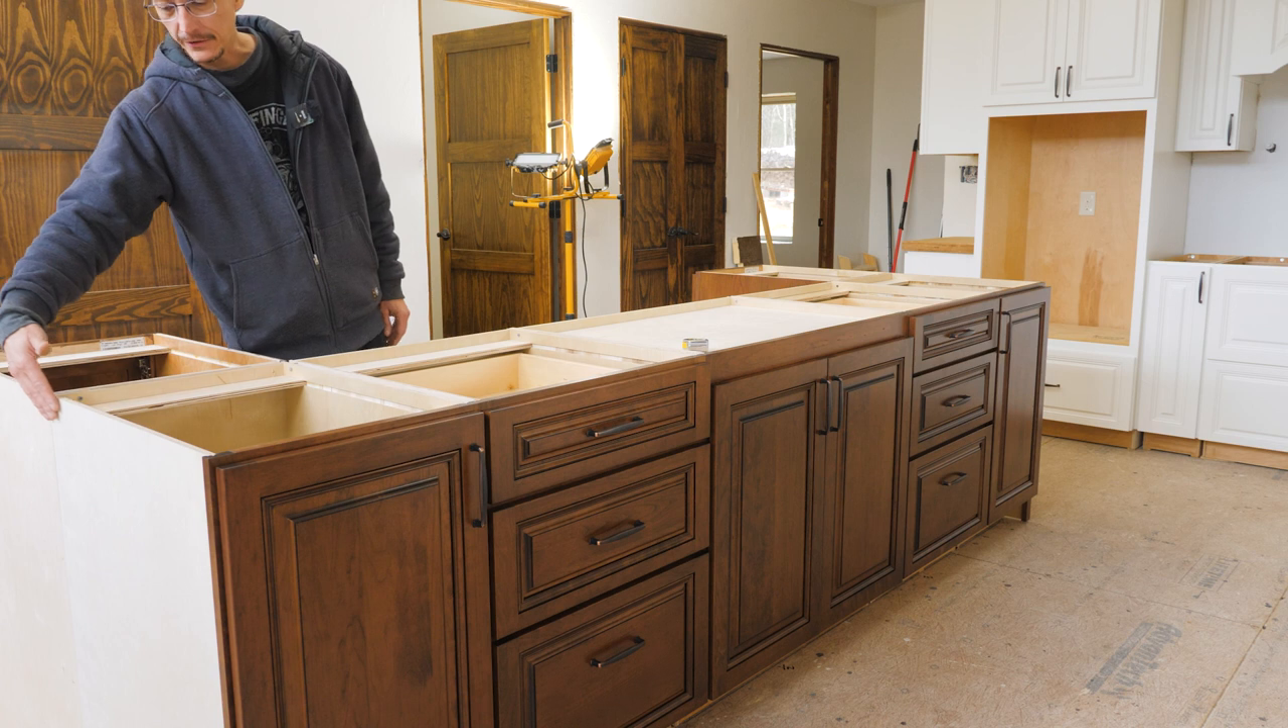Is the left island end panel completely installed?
No.